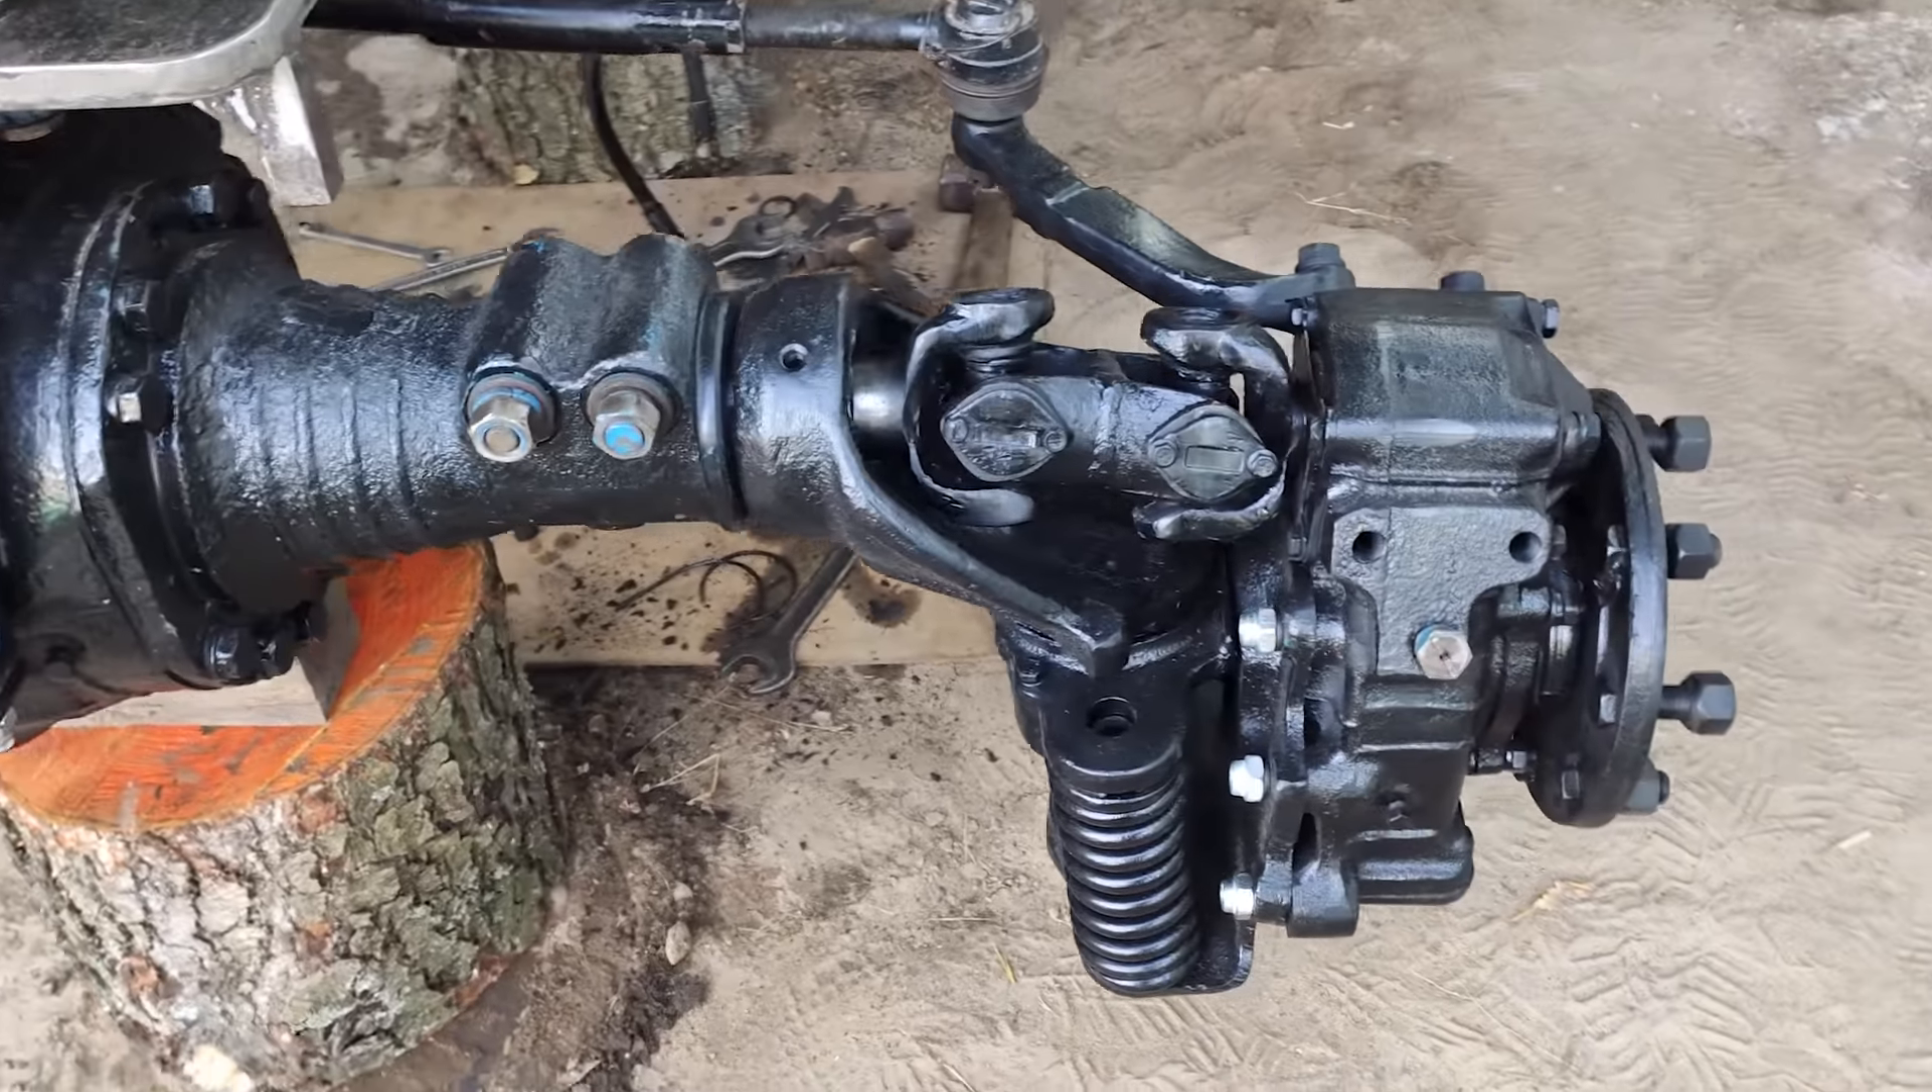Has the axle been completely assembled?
Yes.